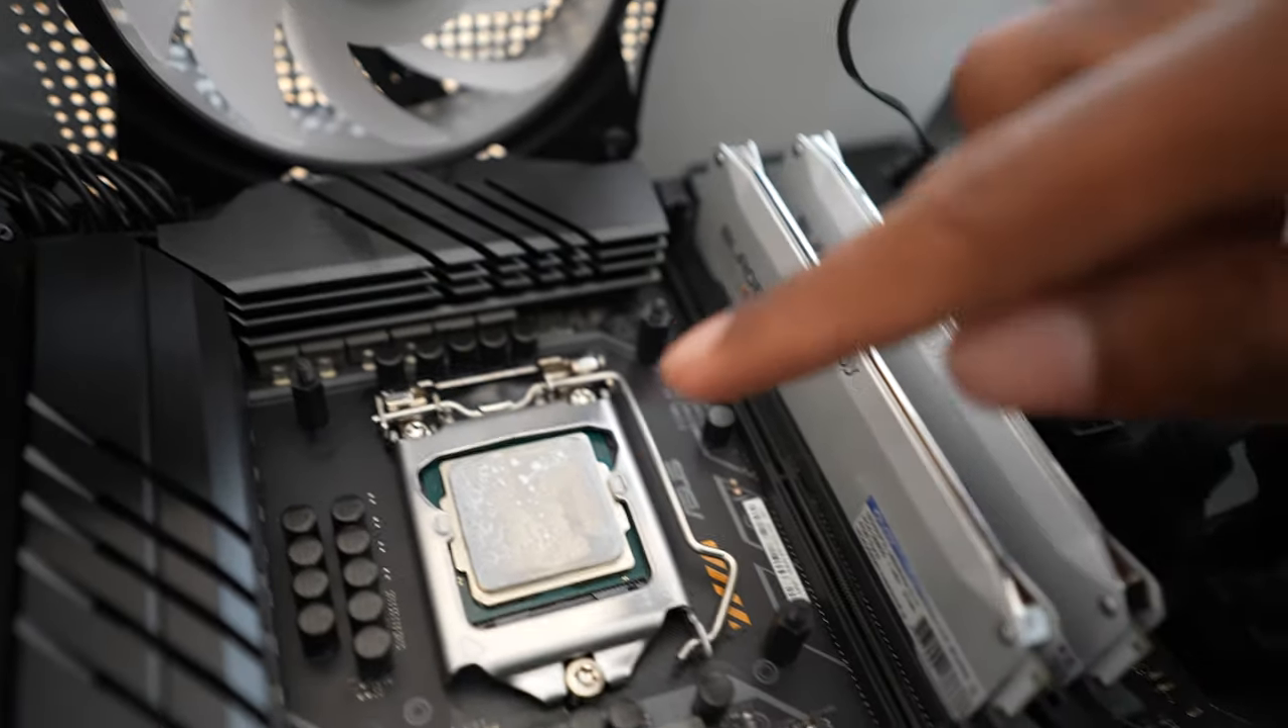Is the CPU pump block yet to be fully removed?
No.